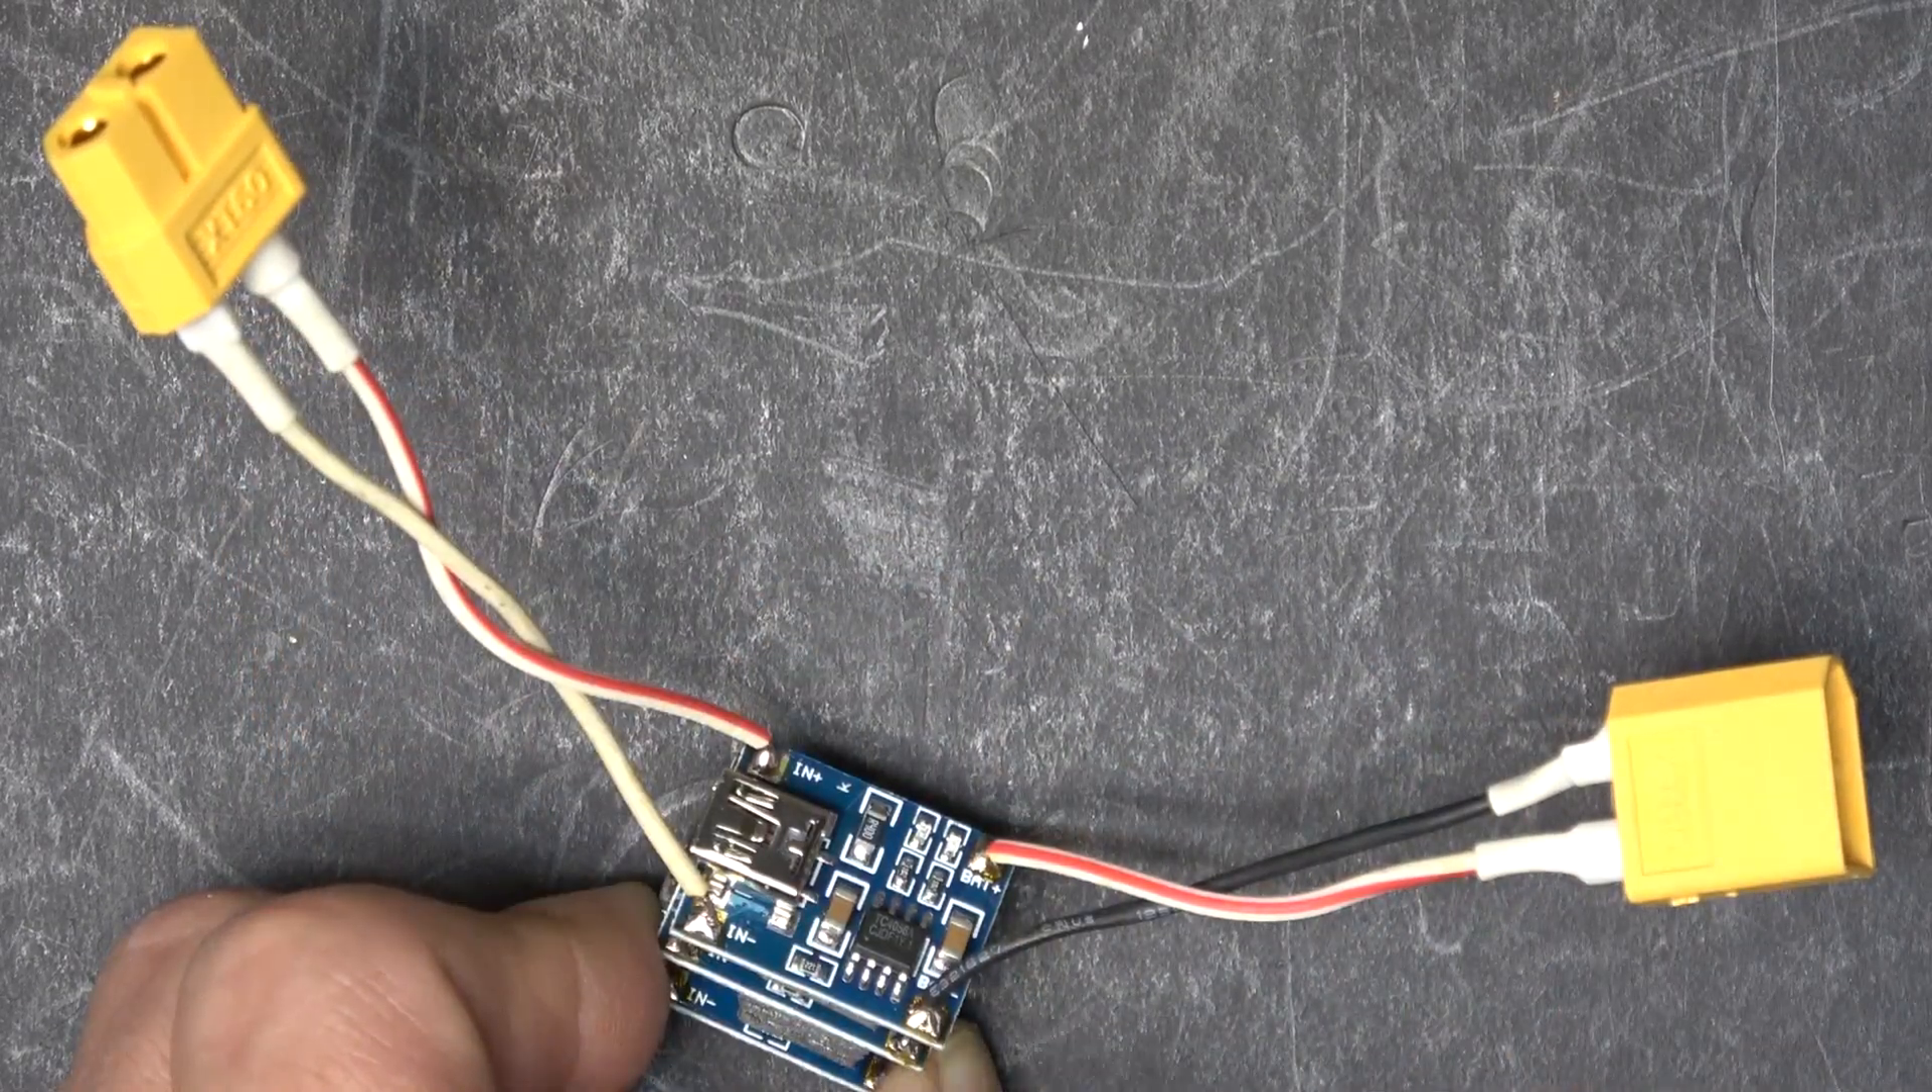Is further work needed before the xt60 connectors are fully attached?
No.